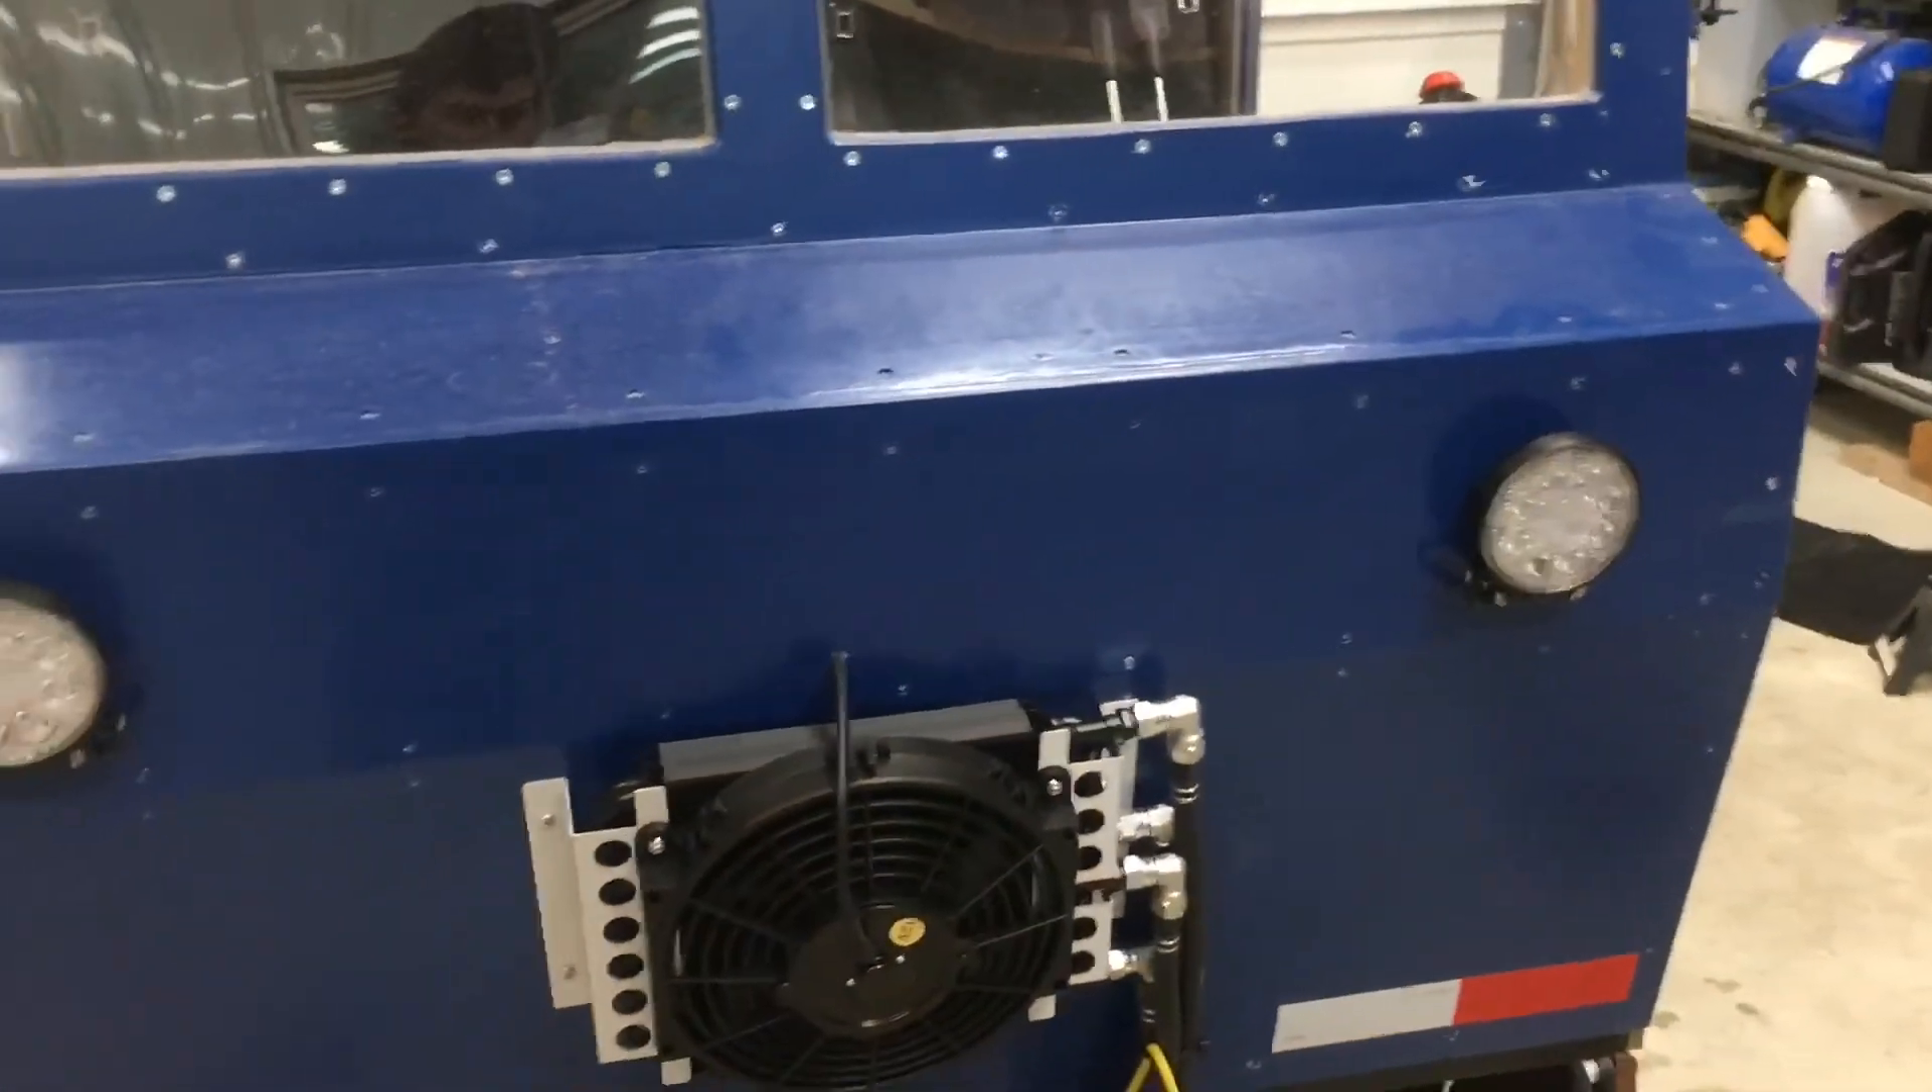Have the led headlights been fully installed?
Yes.